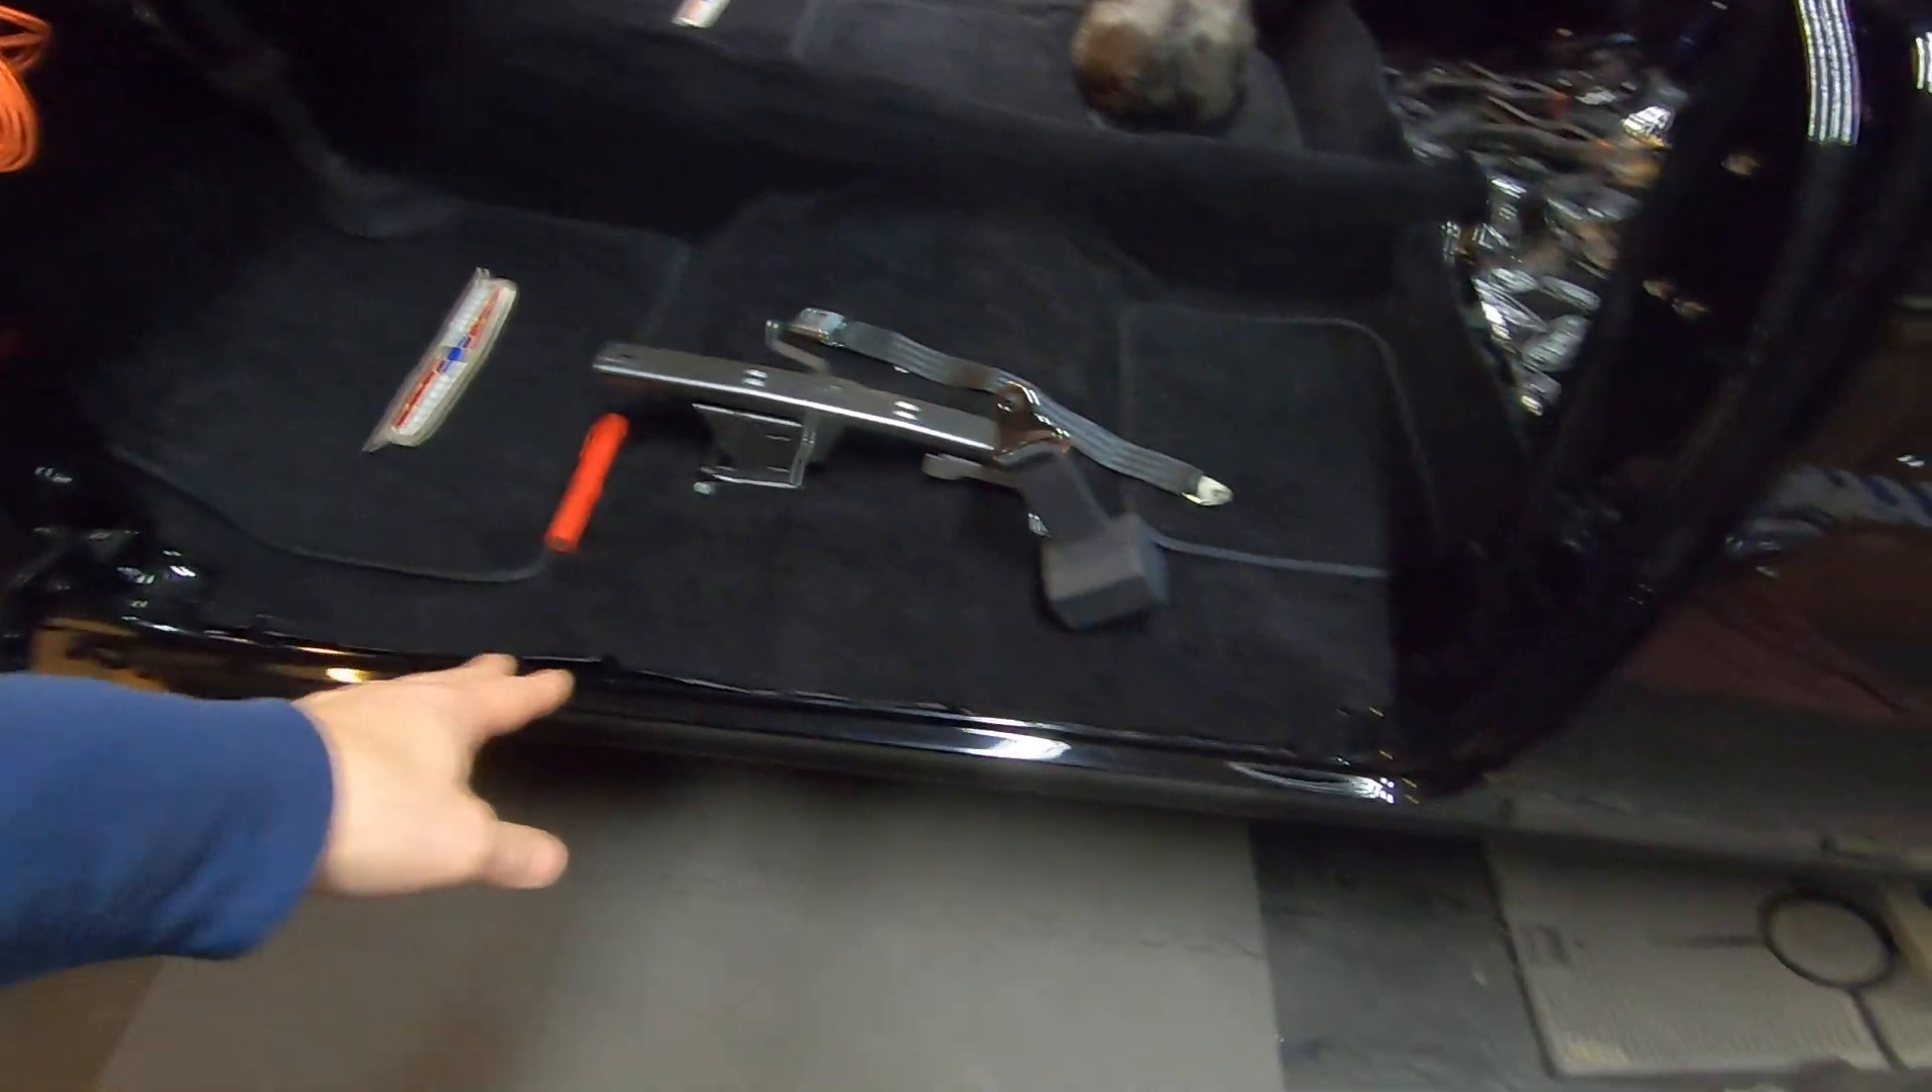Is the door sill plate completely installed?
No.